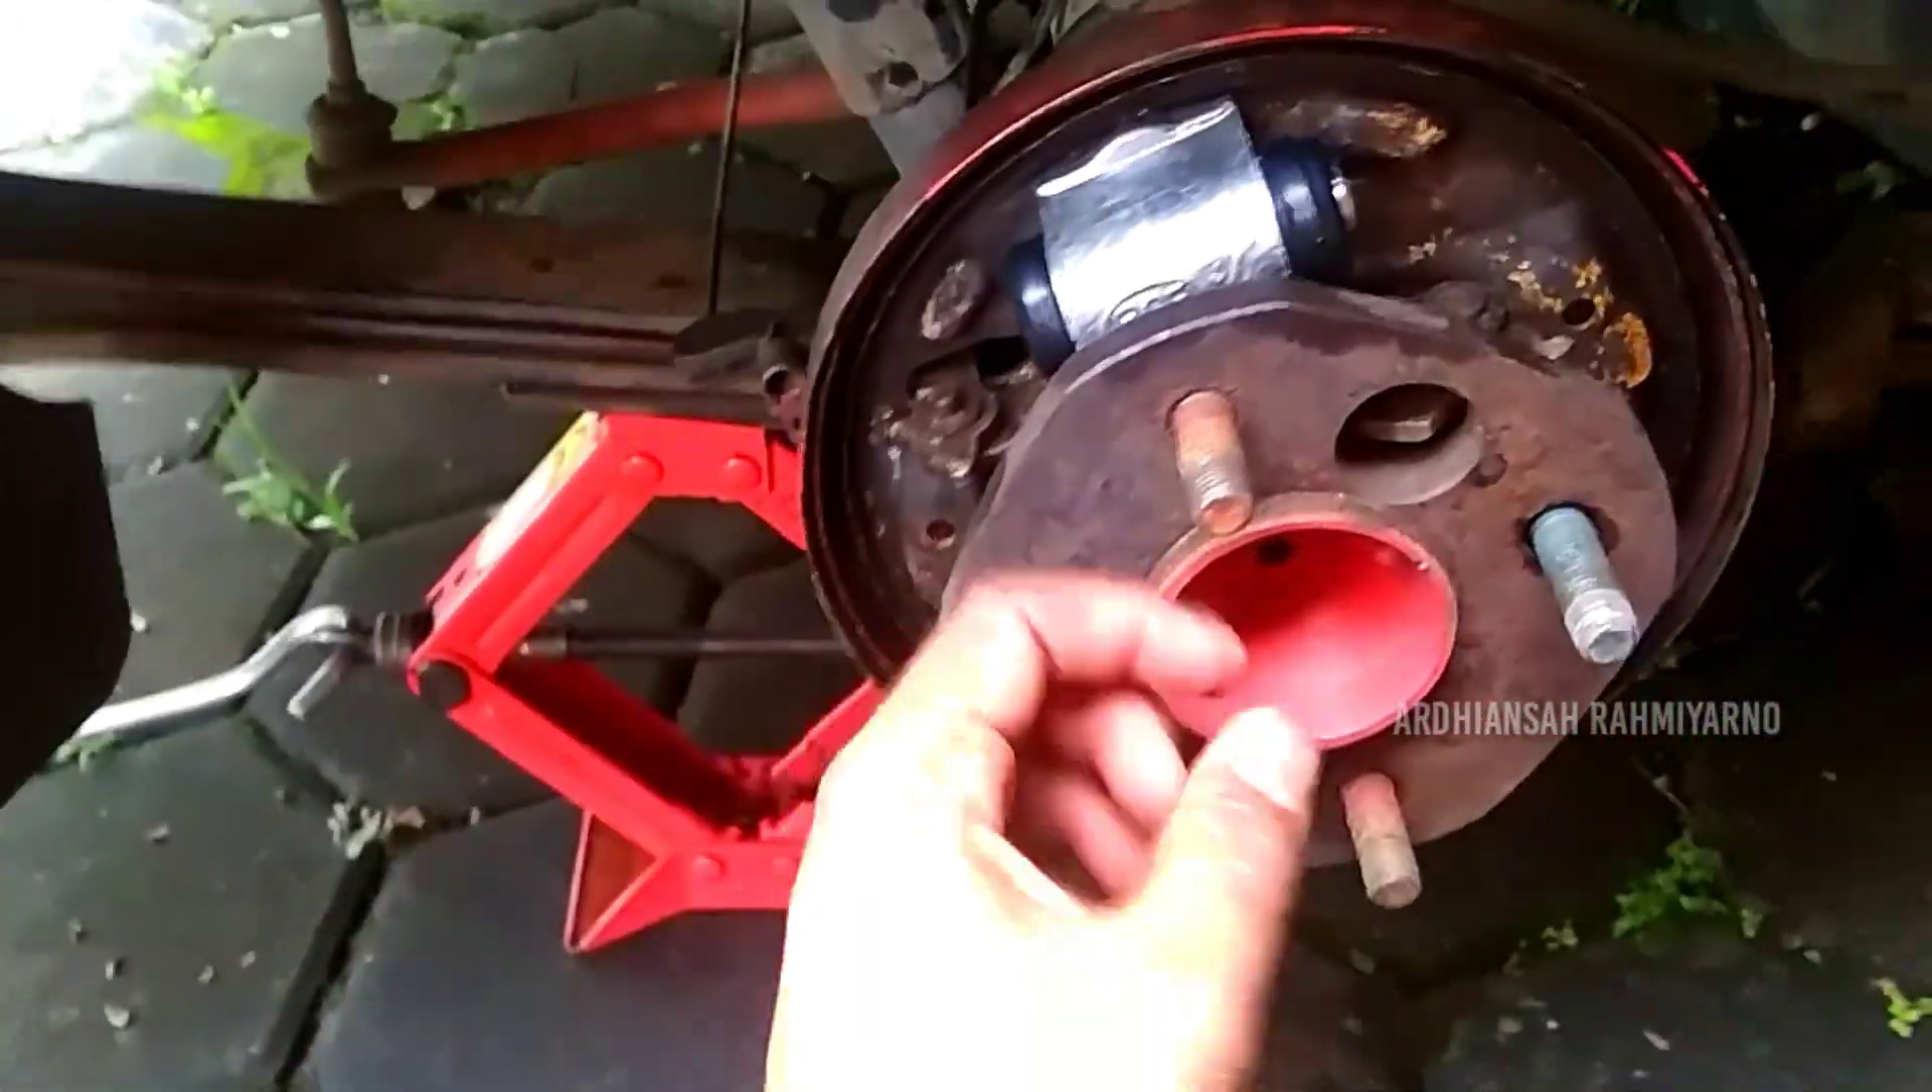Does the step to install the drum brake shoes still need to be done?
Yes.